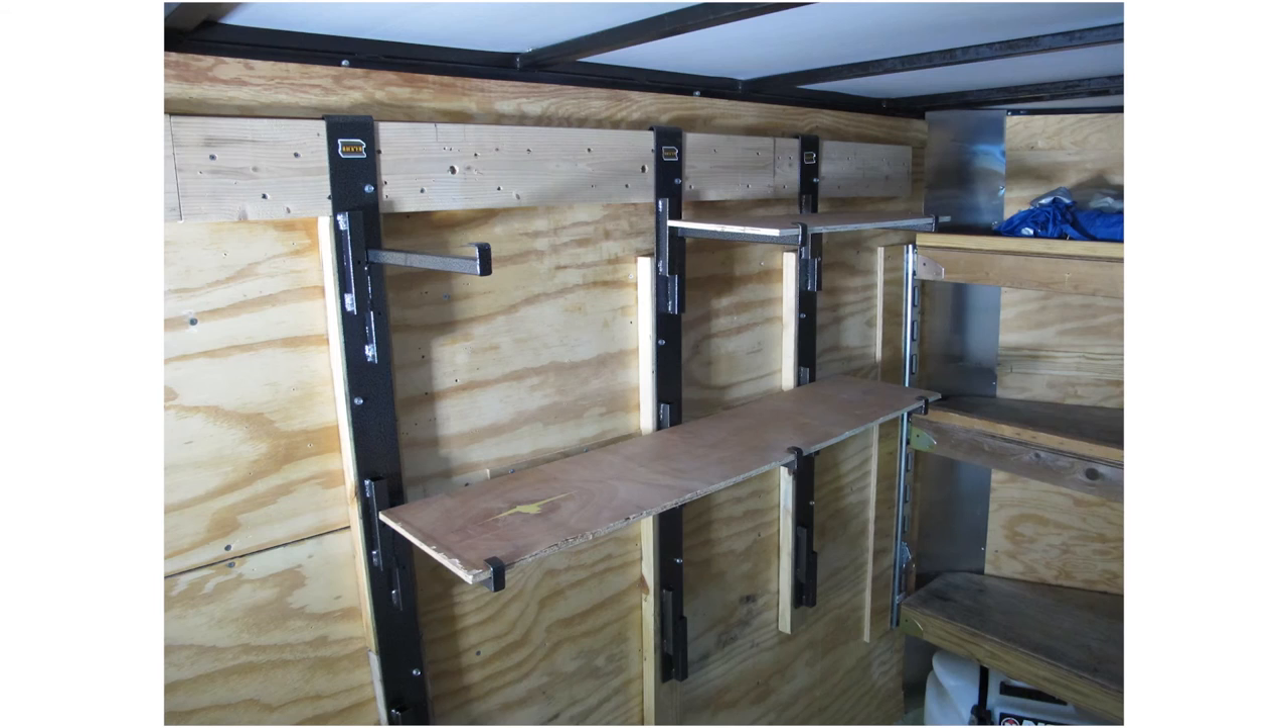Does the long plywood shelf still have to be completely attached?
No.